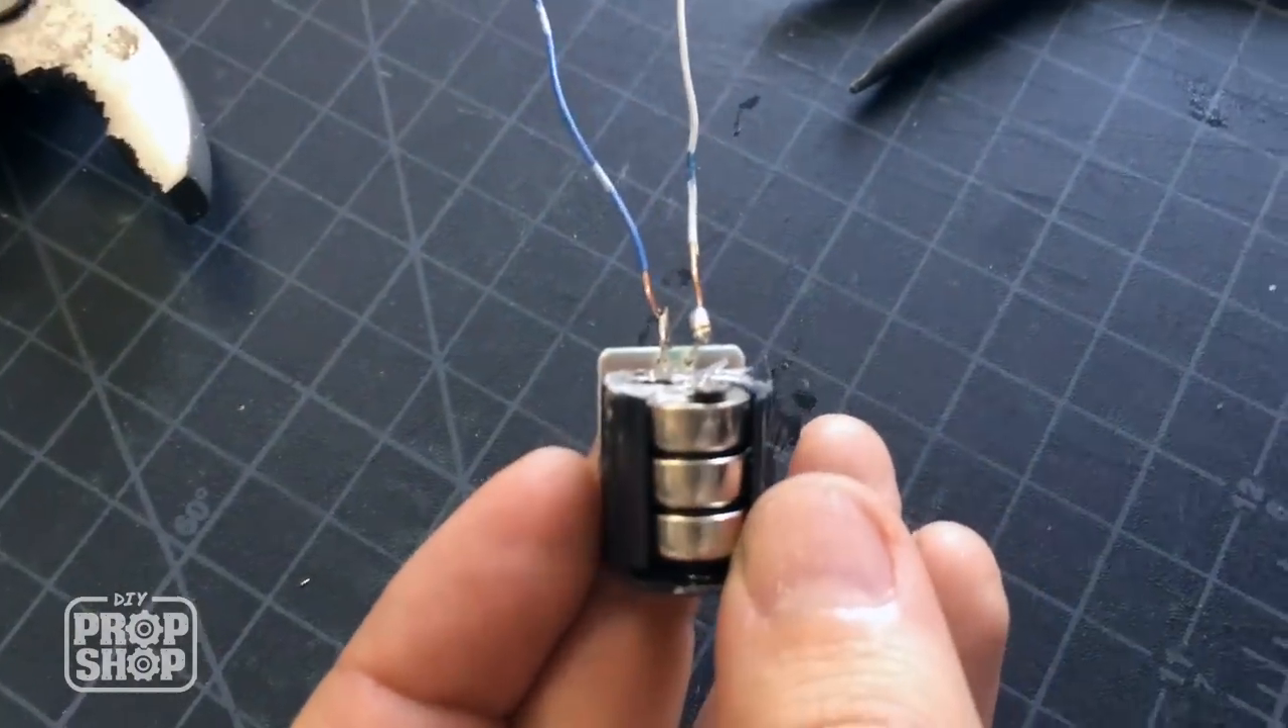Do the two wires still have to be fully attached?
No.